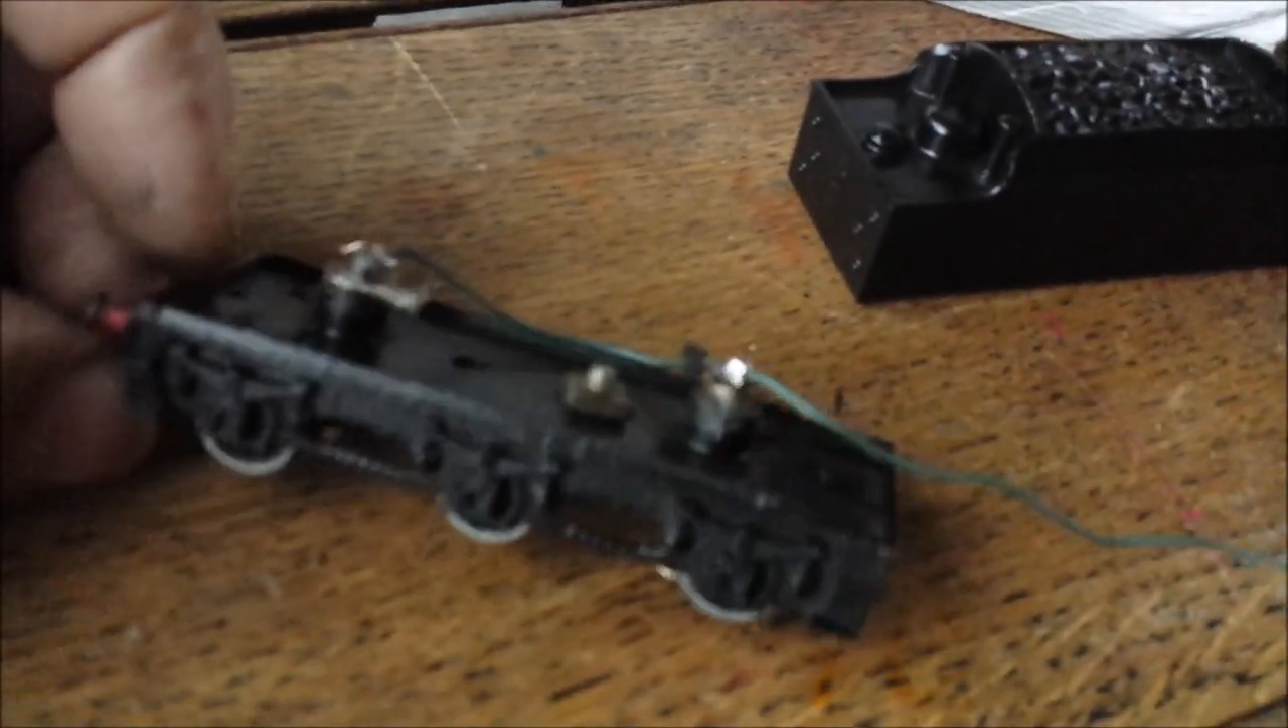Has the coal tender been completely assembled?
No.